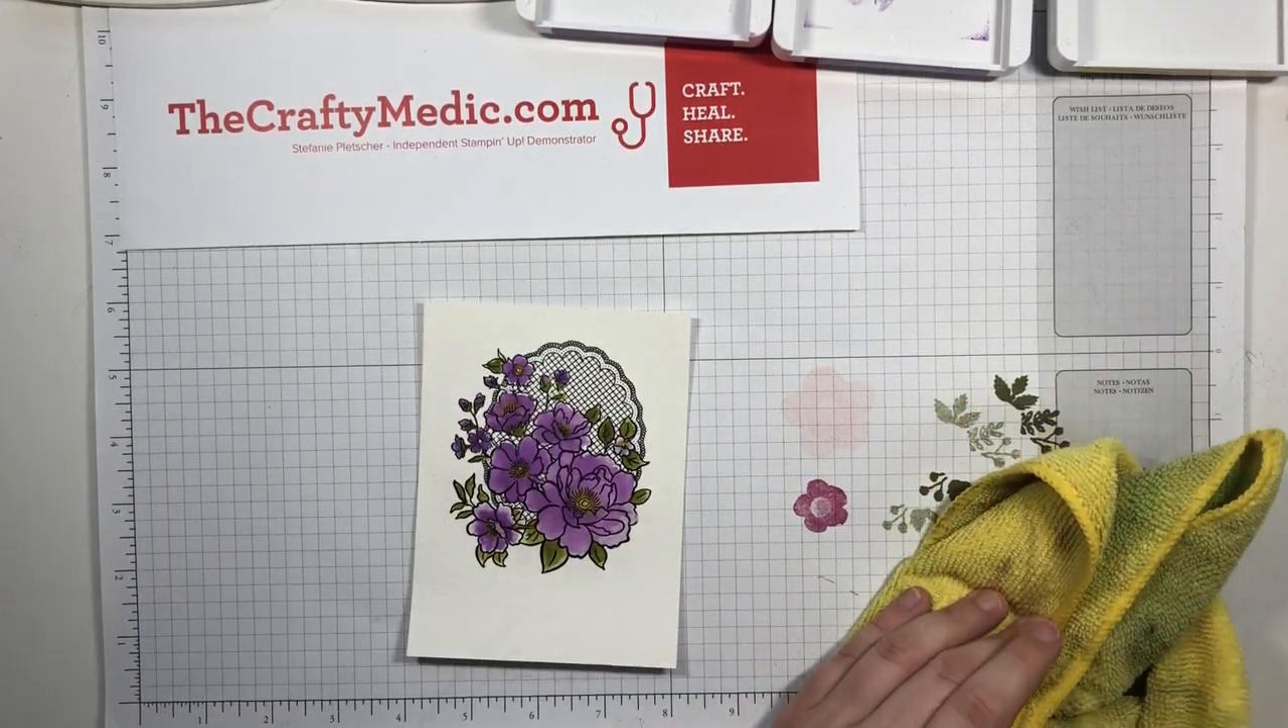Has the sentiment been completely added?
No.